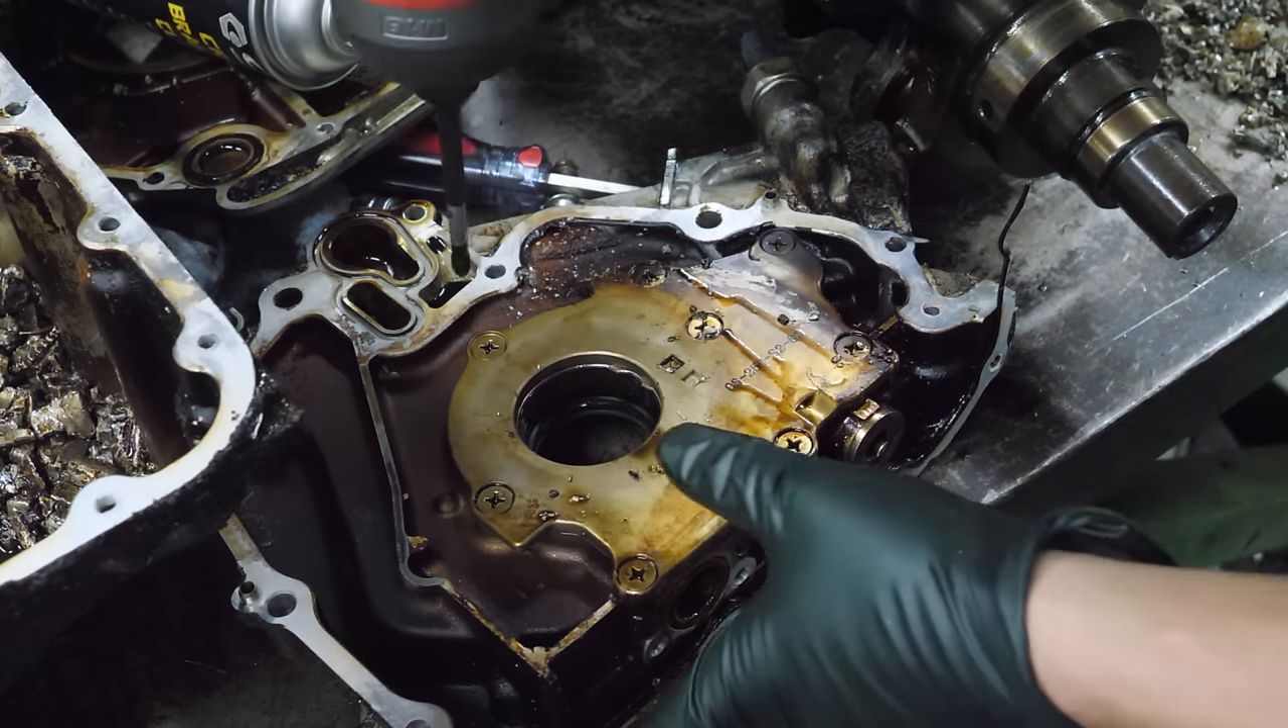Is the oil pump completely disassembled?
No.